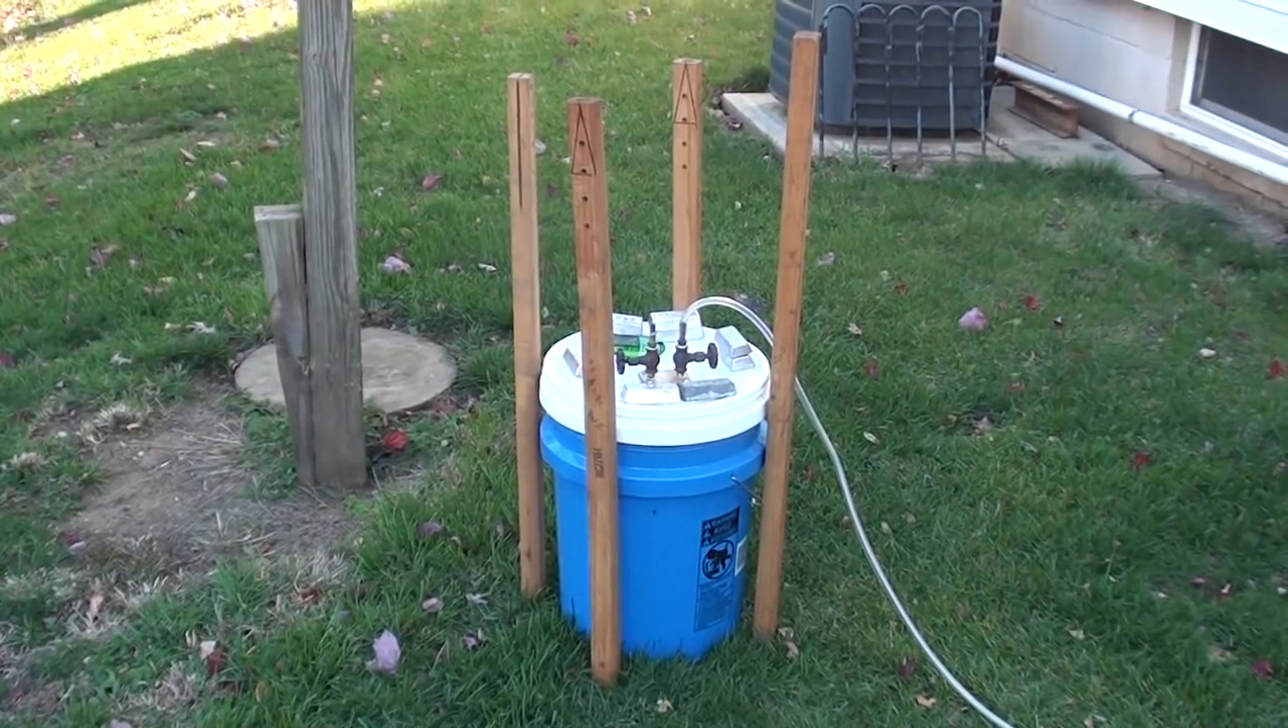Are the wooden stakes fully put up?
Yes.